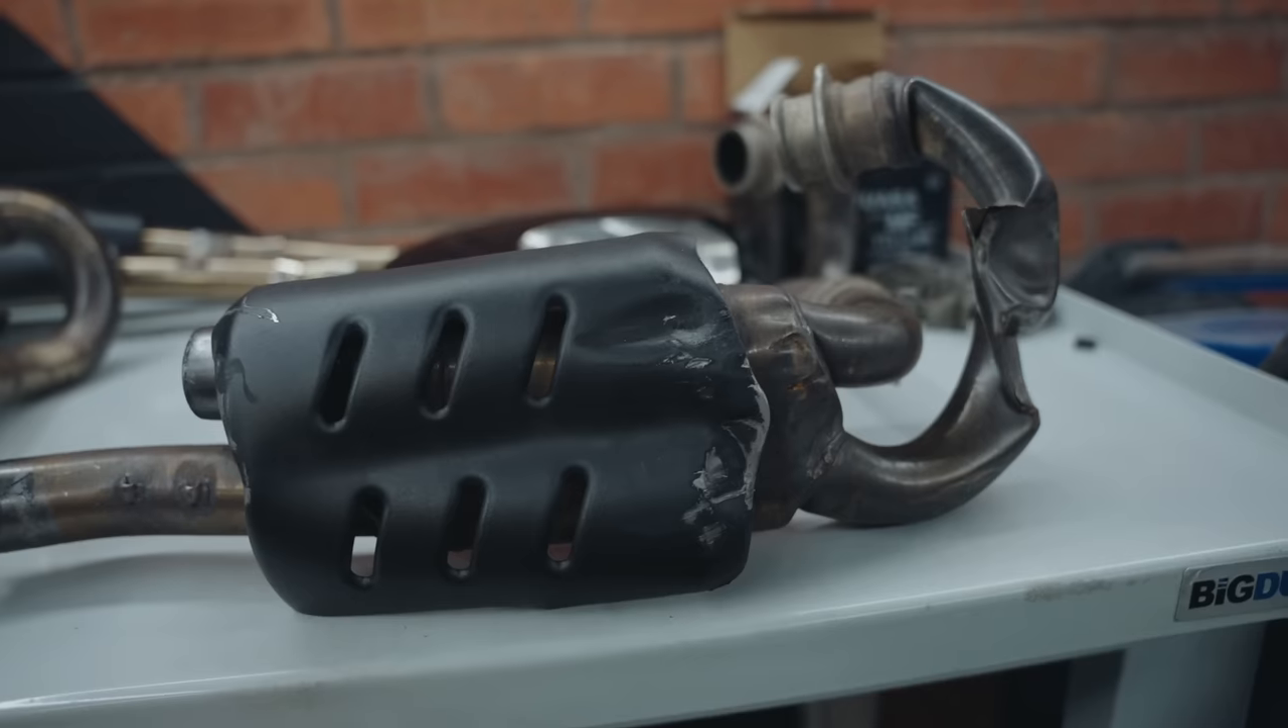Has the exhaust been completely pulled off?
Yes.